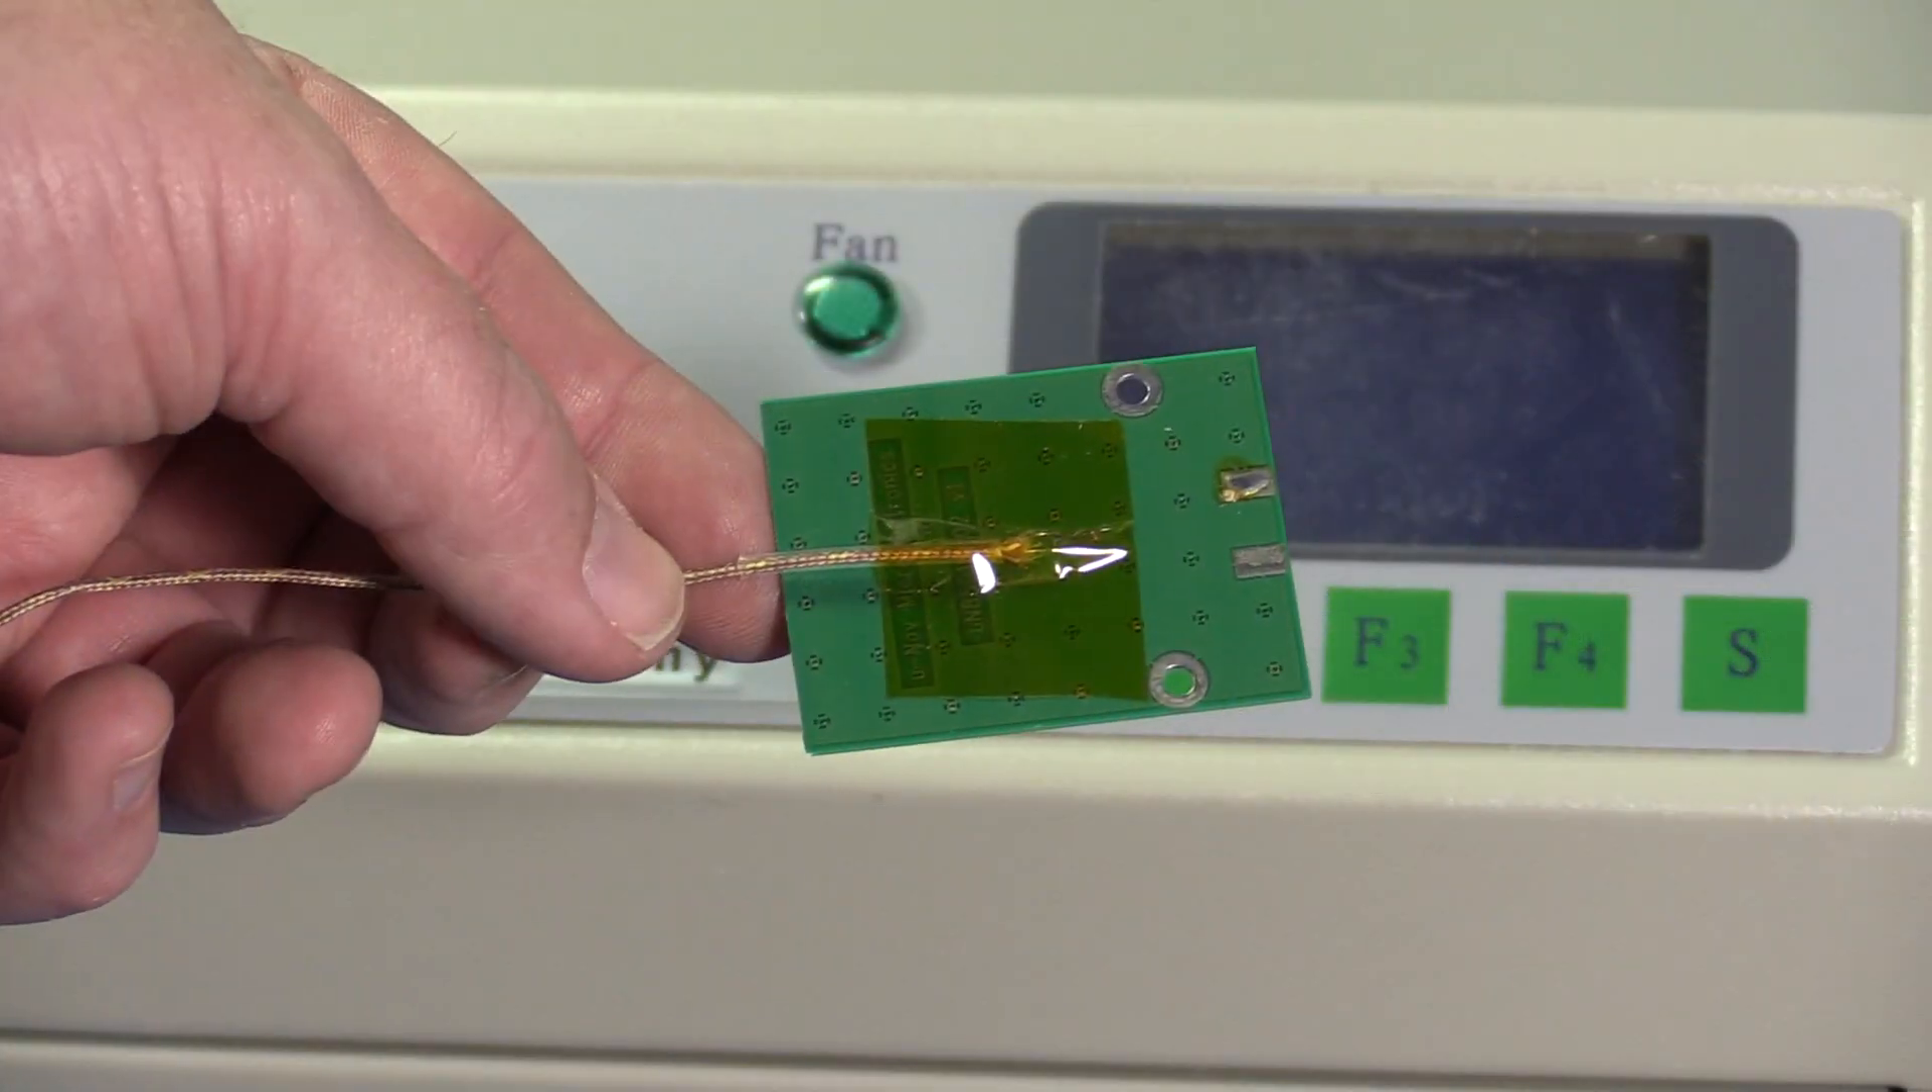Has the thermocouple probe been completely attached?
Yes.